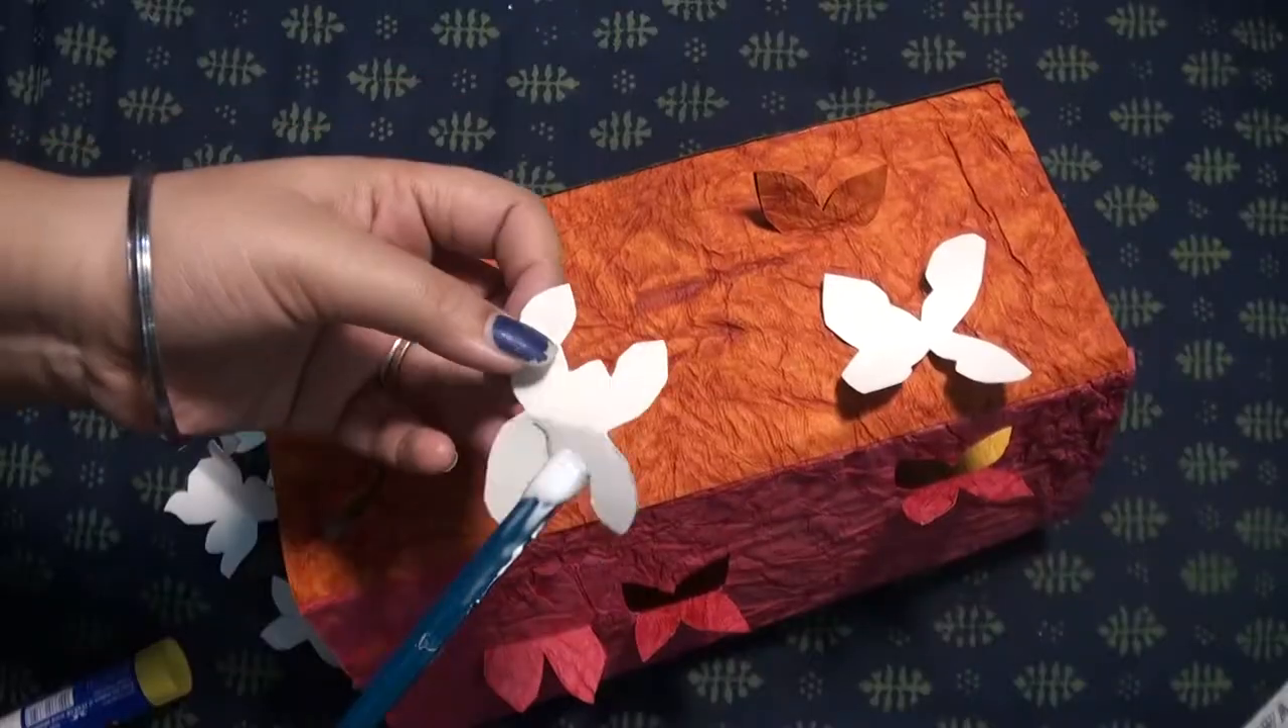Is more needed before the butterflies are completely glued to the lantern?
Yes.